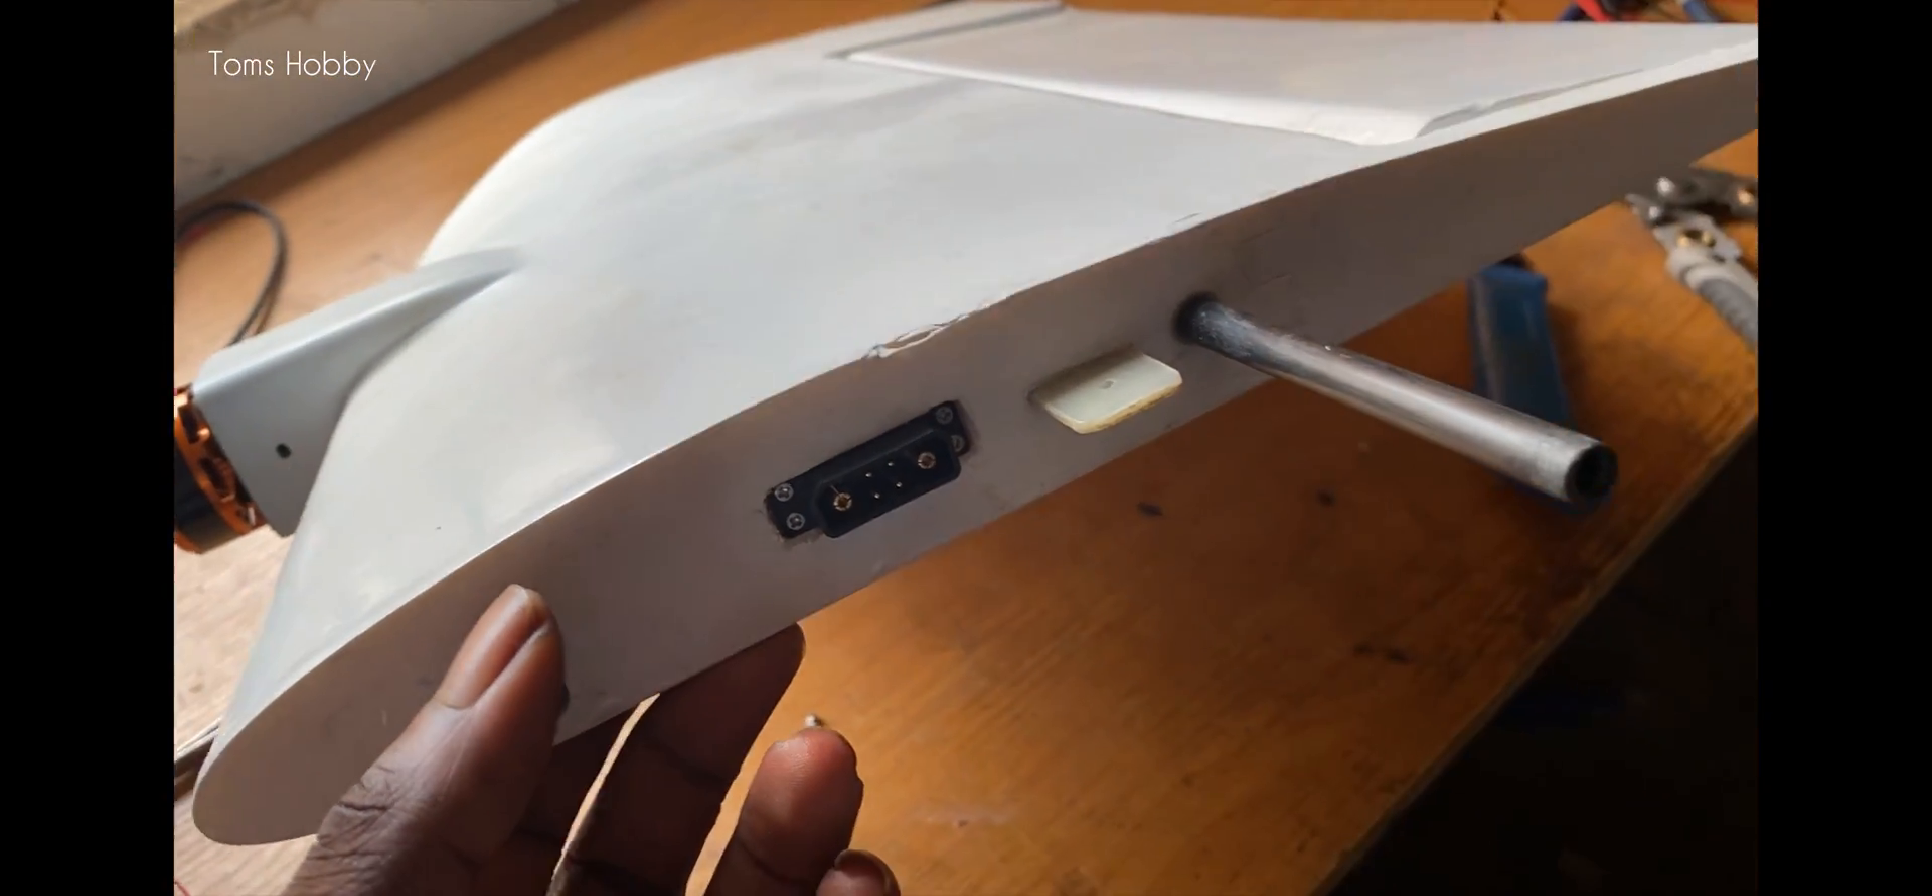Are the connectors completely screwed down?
Yes.